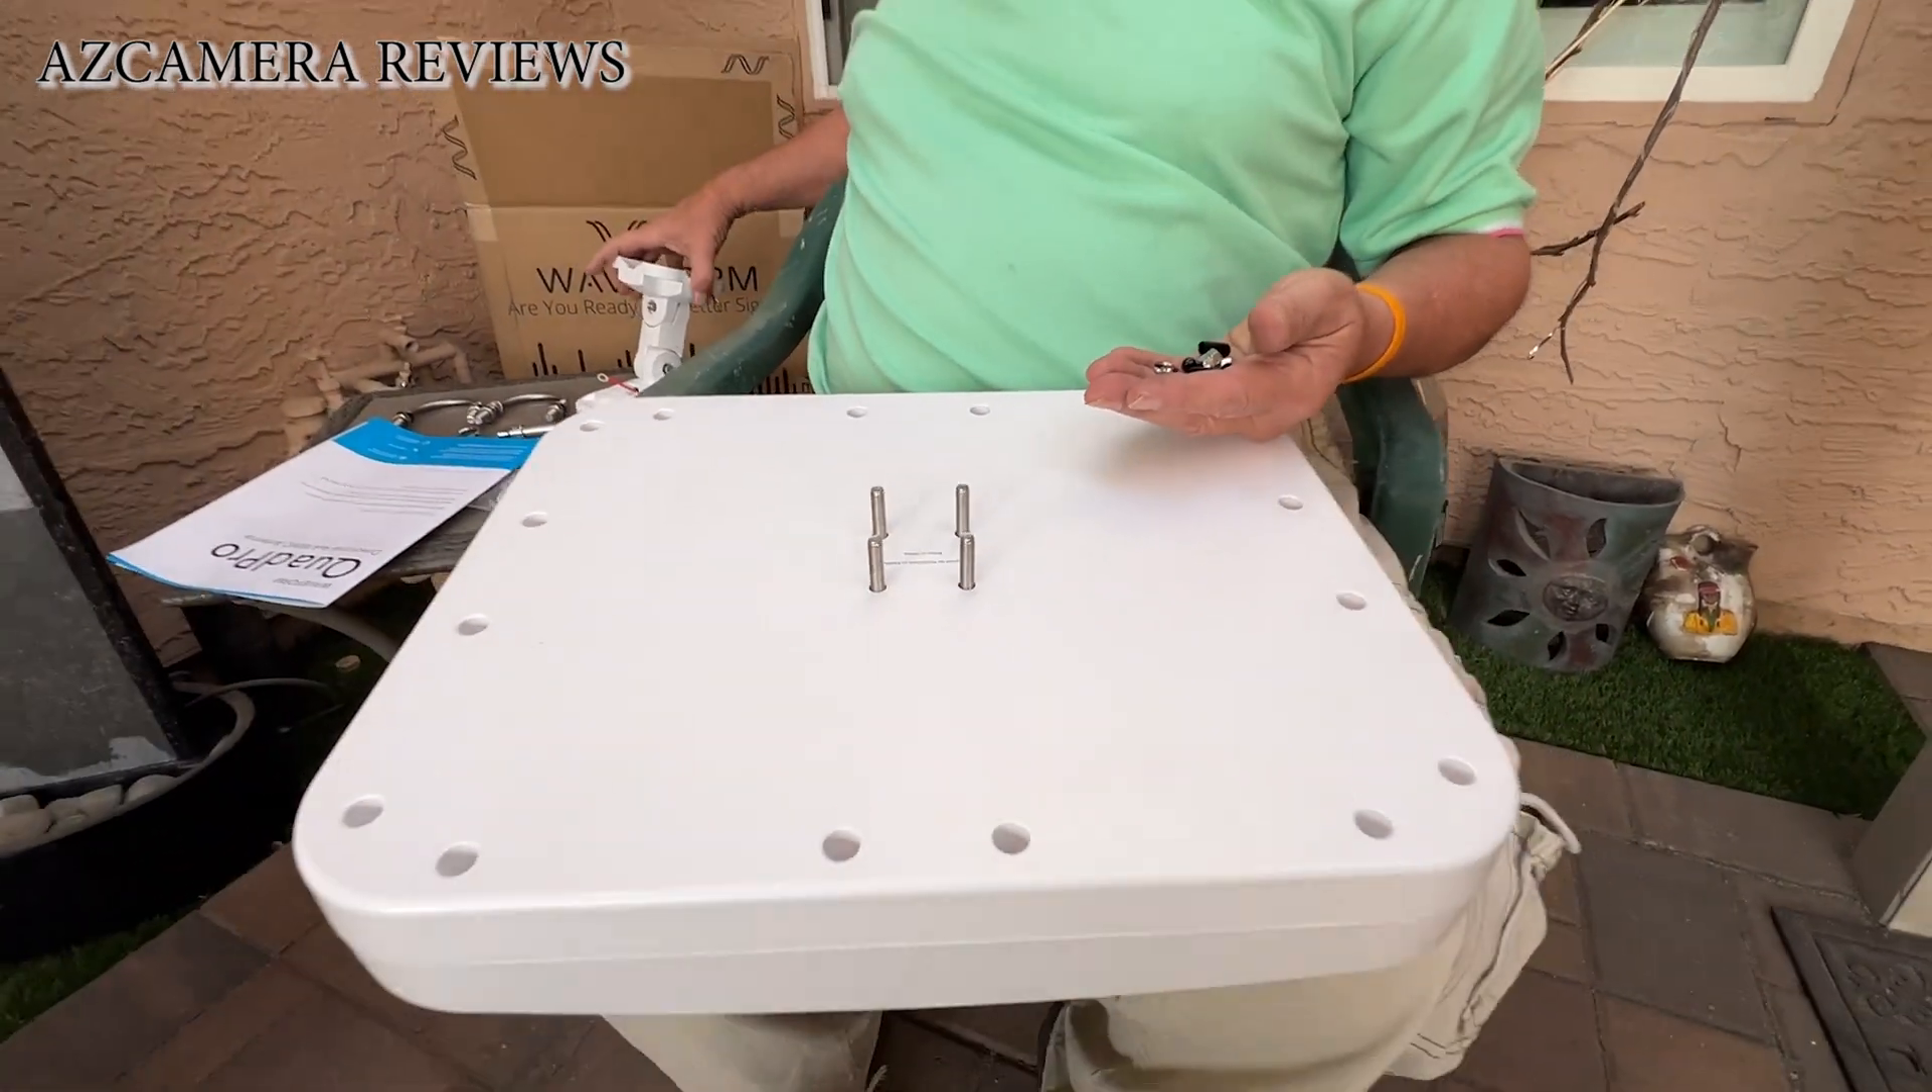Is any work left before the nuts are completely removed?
No.